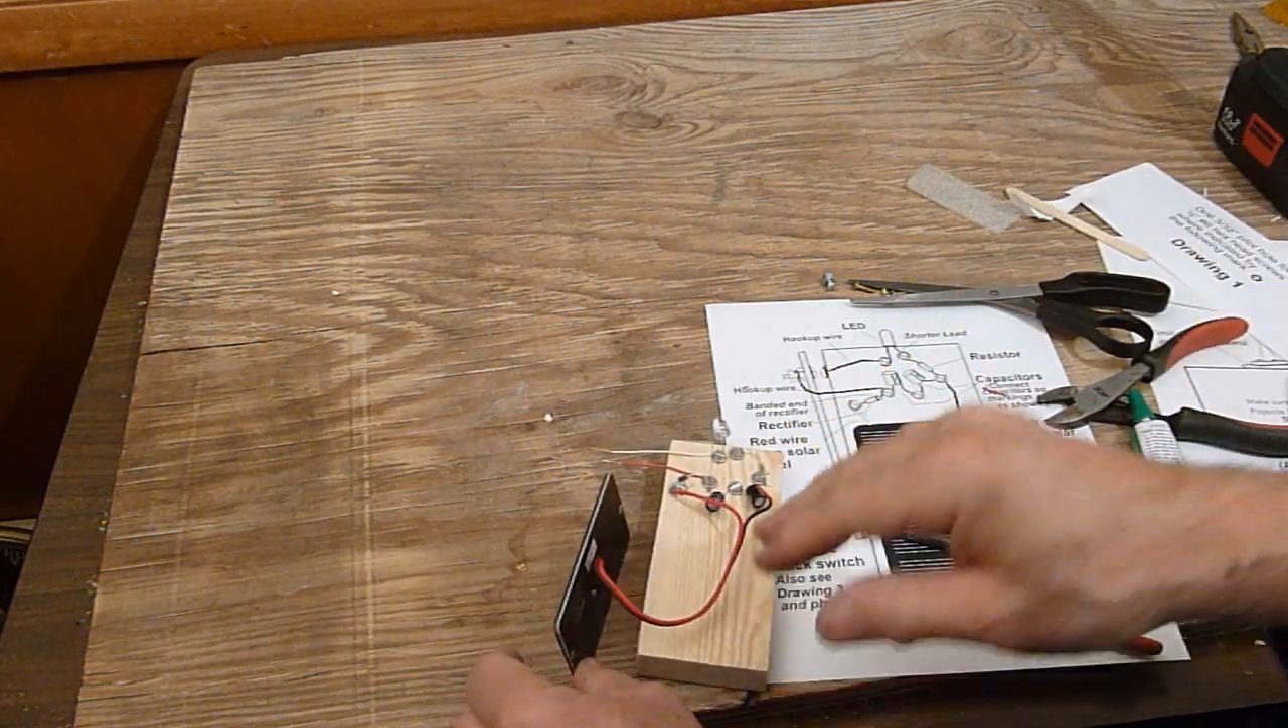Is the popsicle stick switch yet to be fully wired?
Yes.